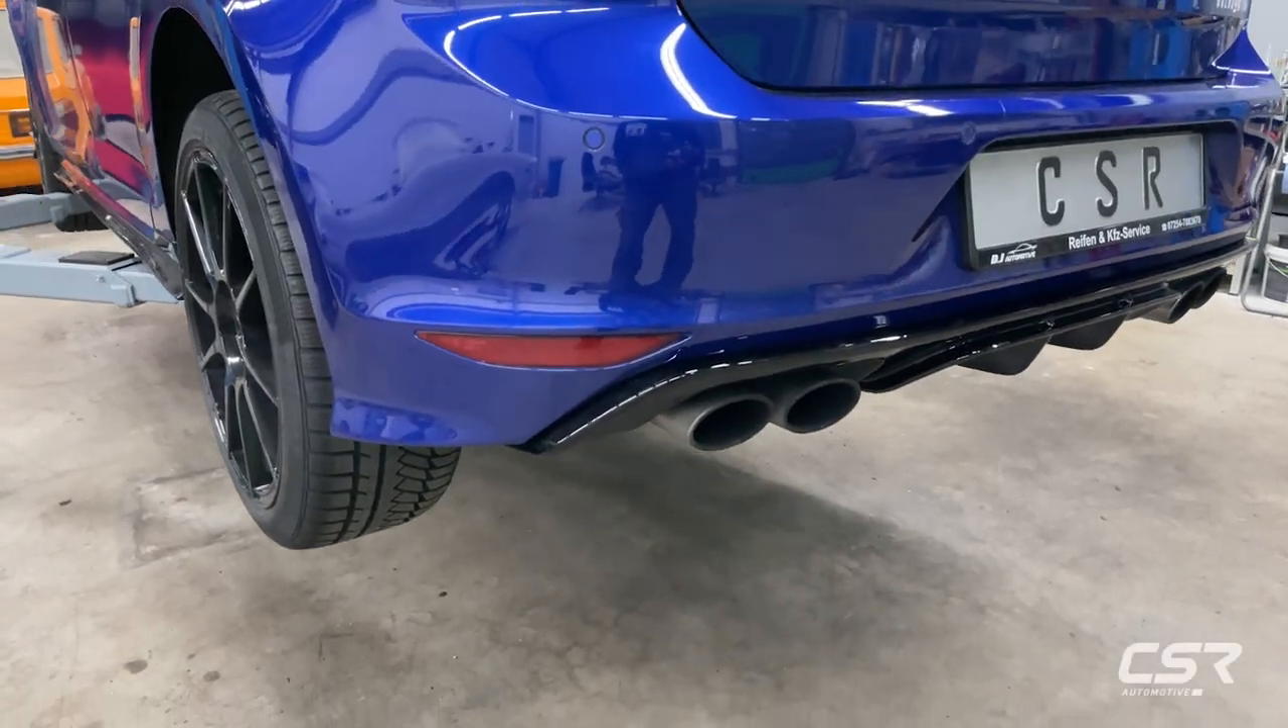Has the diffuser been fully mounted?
Yes.